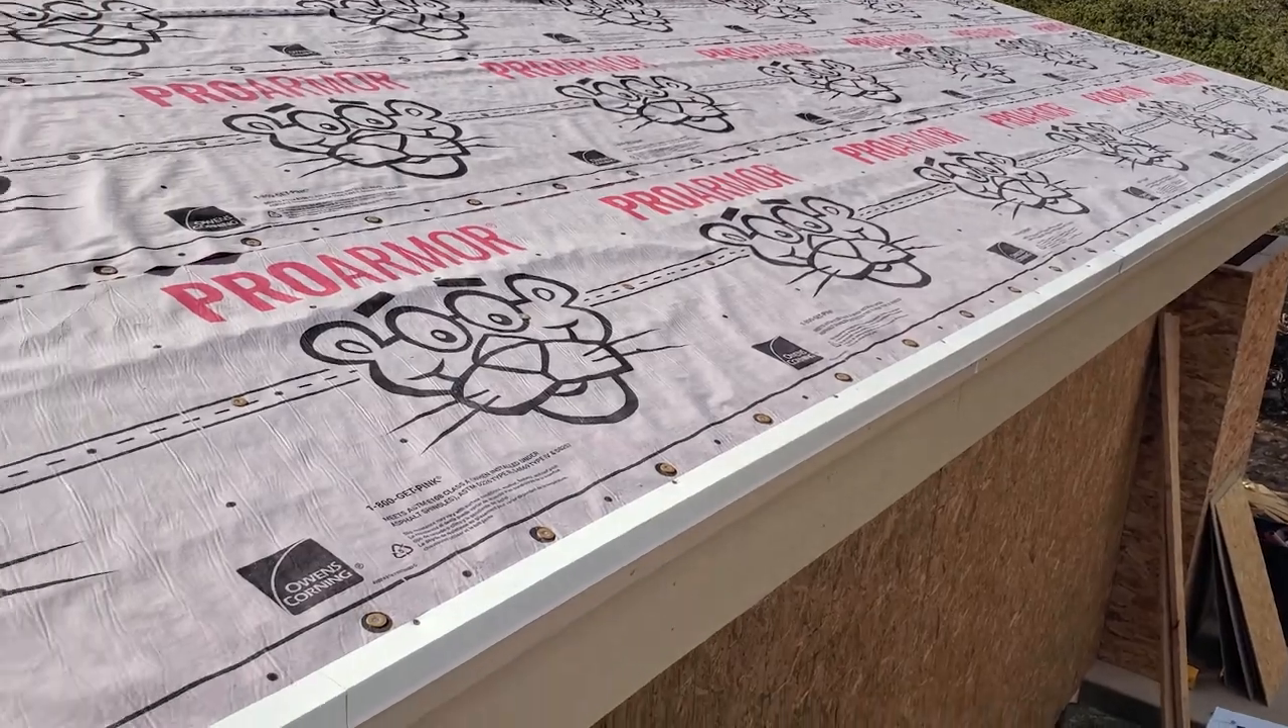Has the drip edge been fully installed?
Yes.